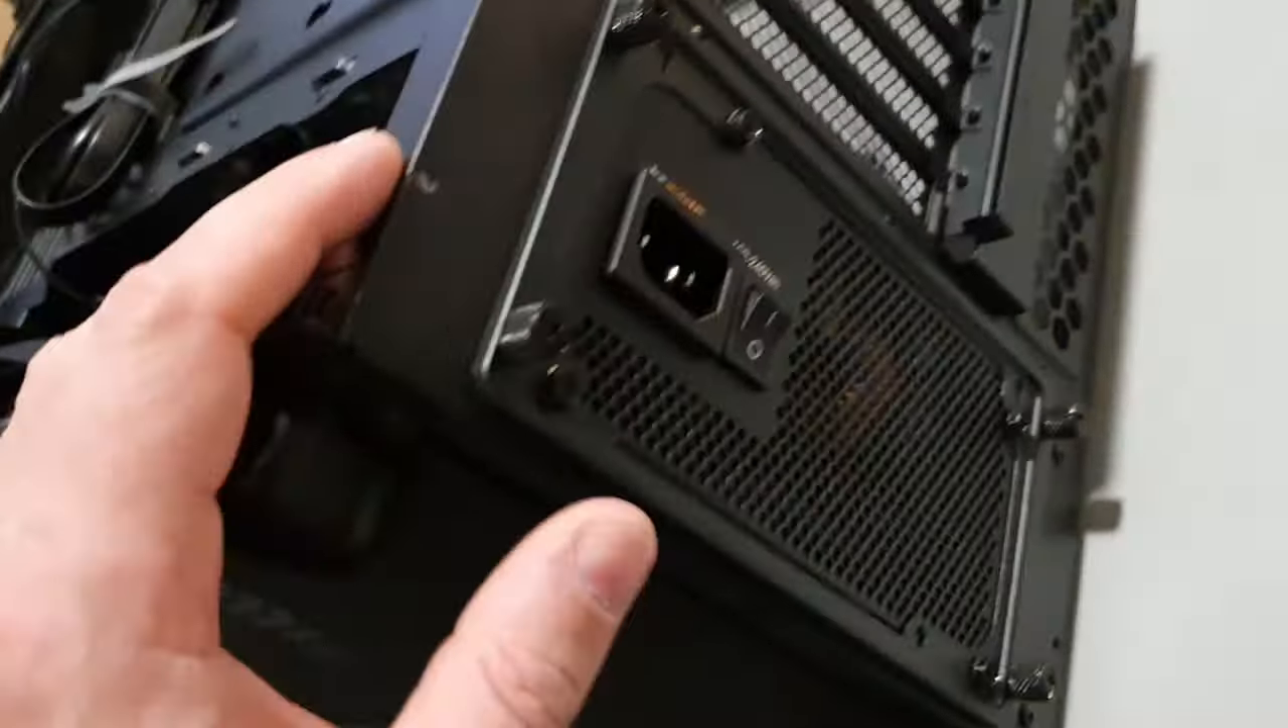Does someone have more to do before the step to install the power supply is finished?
No.